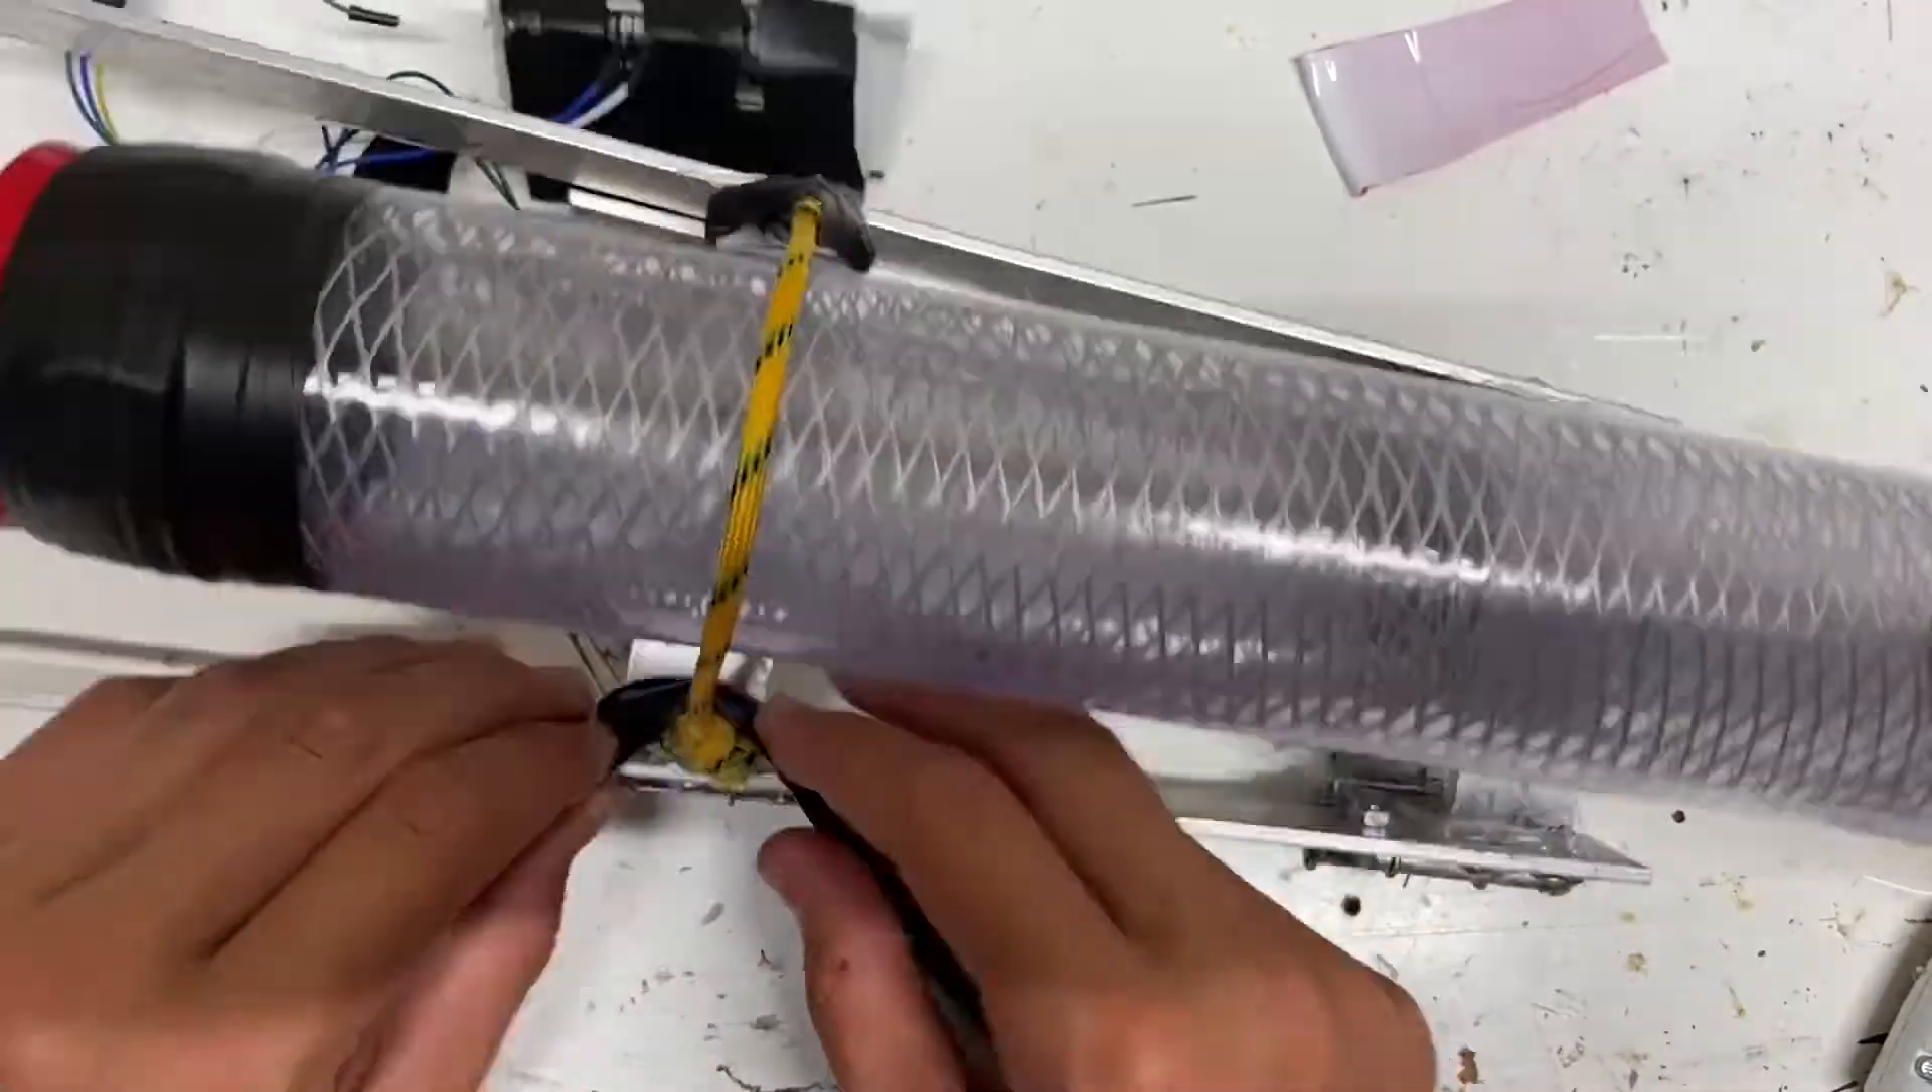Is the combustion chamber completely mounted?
No.